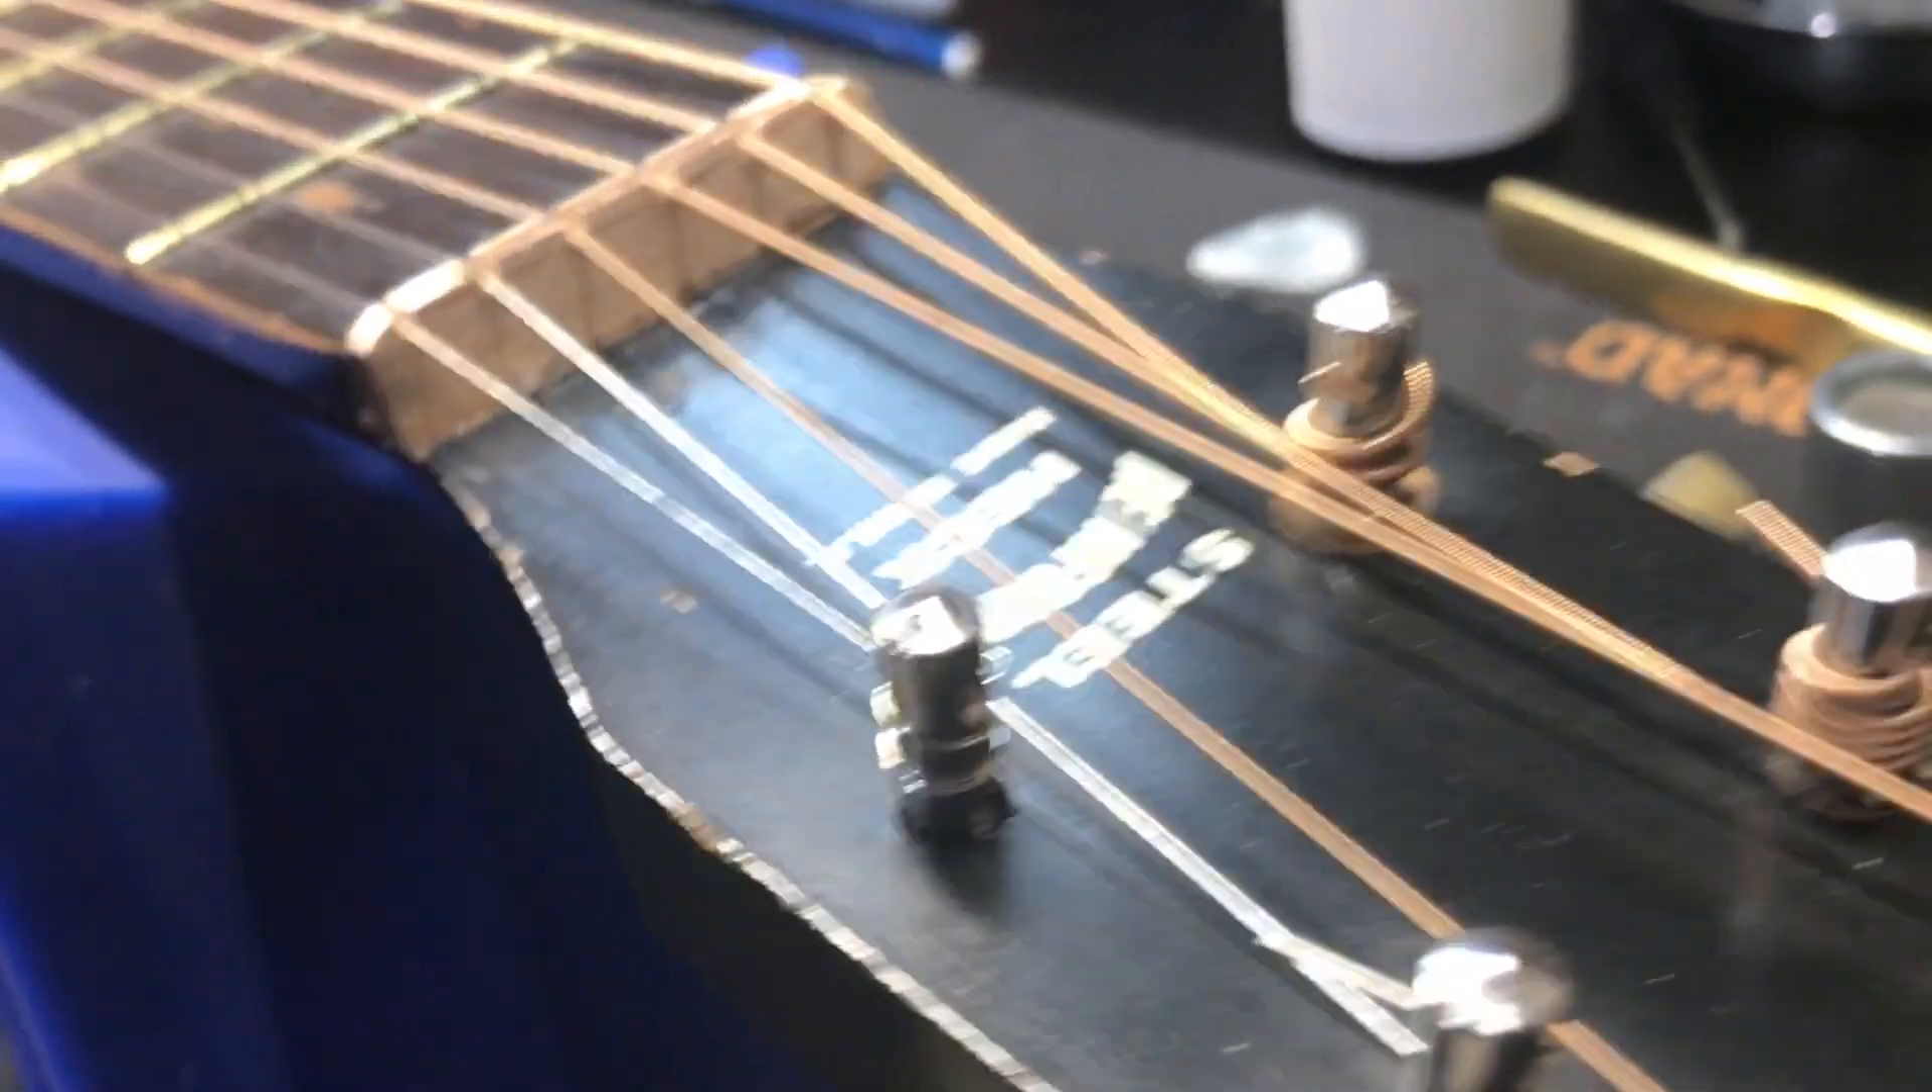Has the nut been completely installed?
Yes.